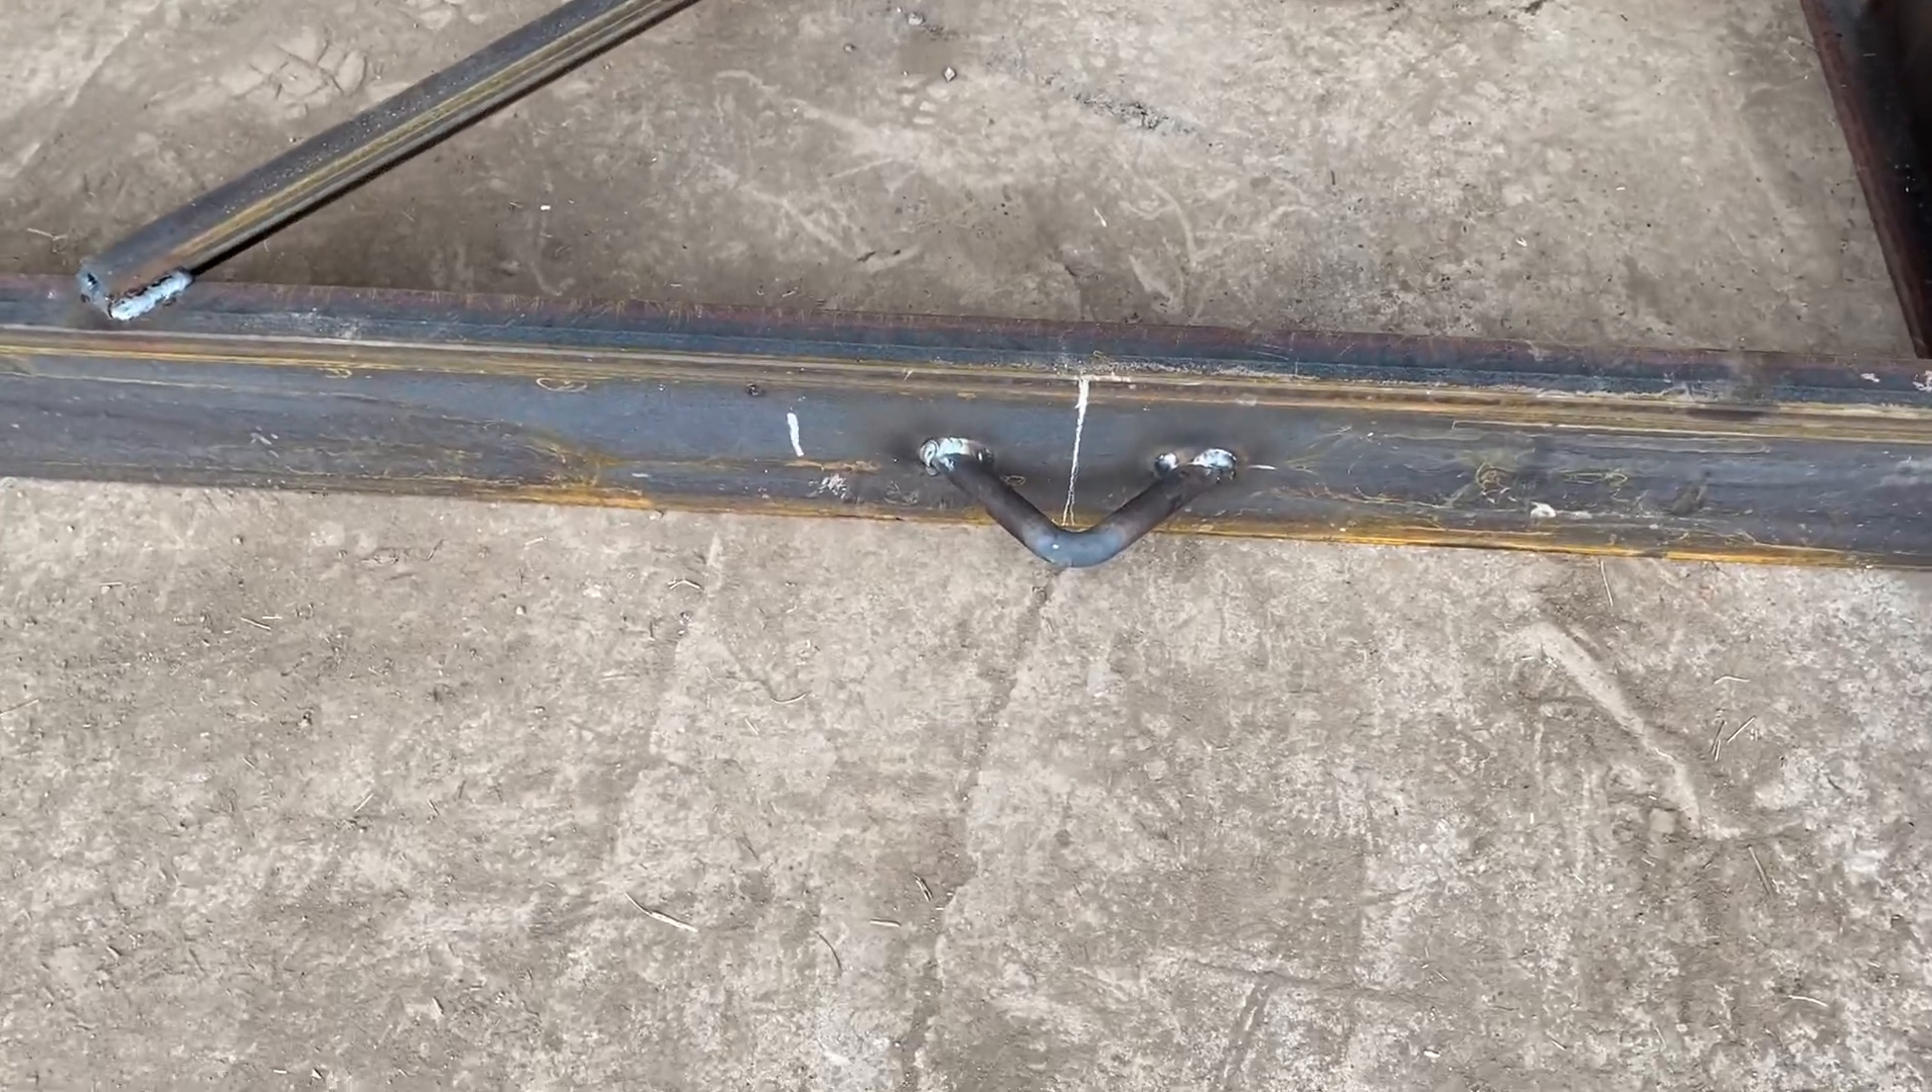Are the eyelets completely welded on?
Yes.